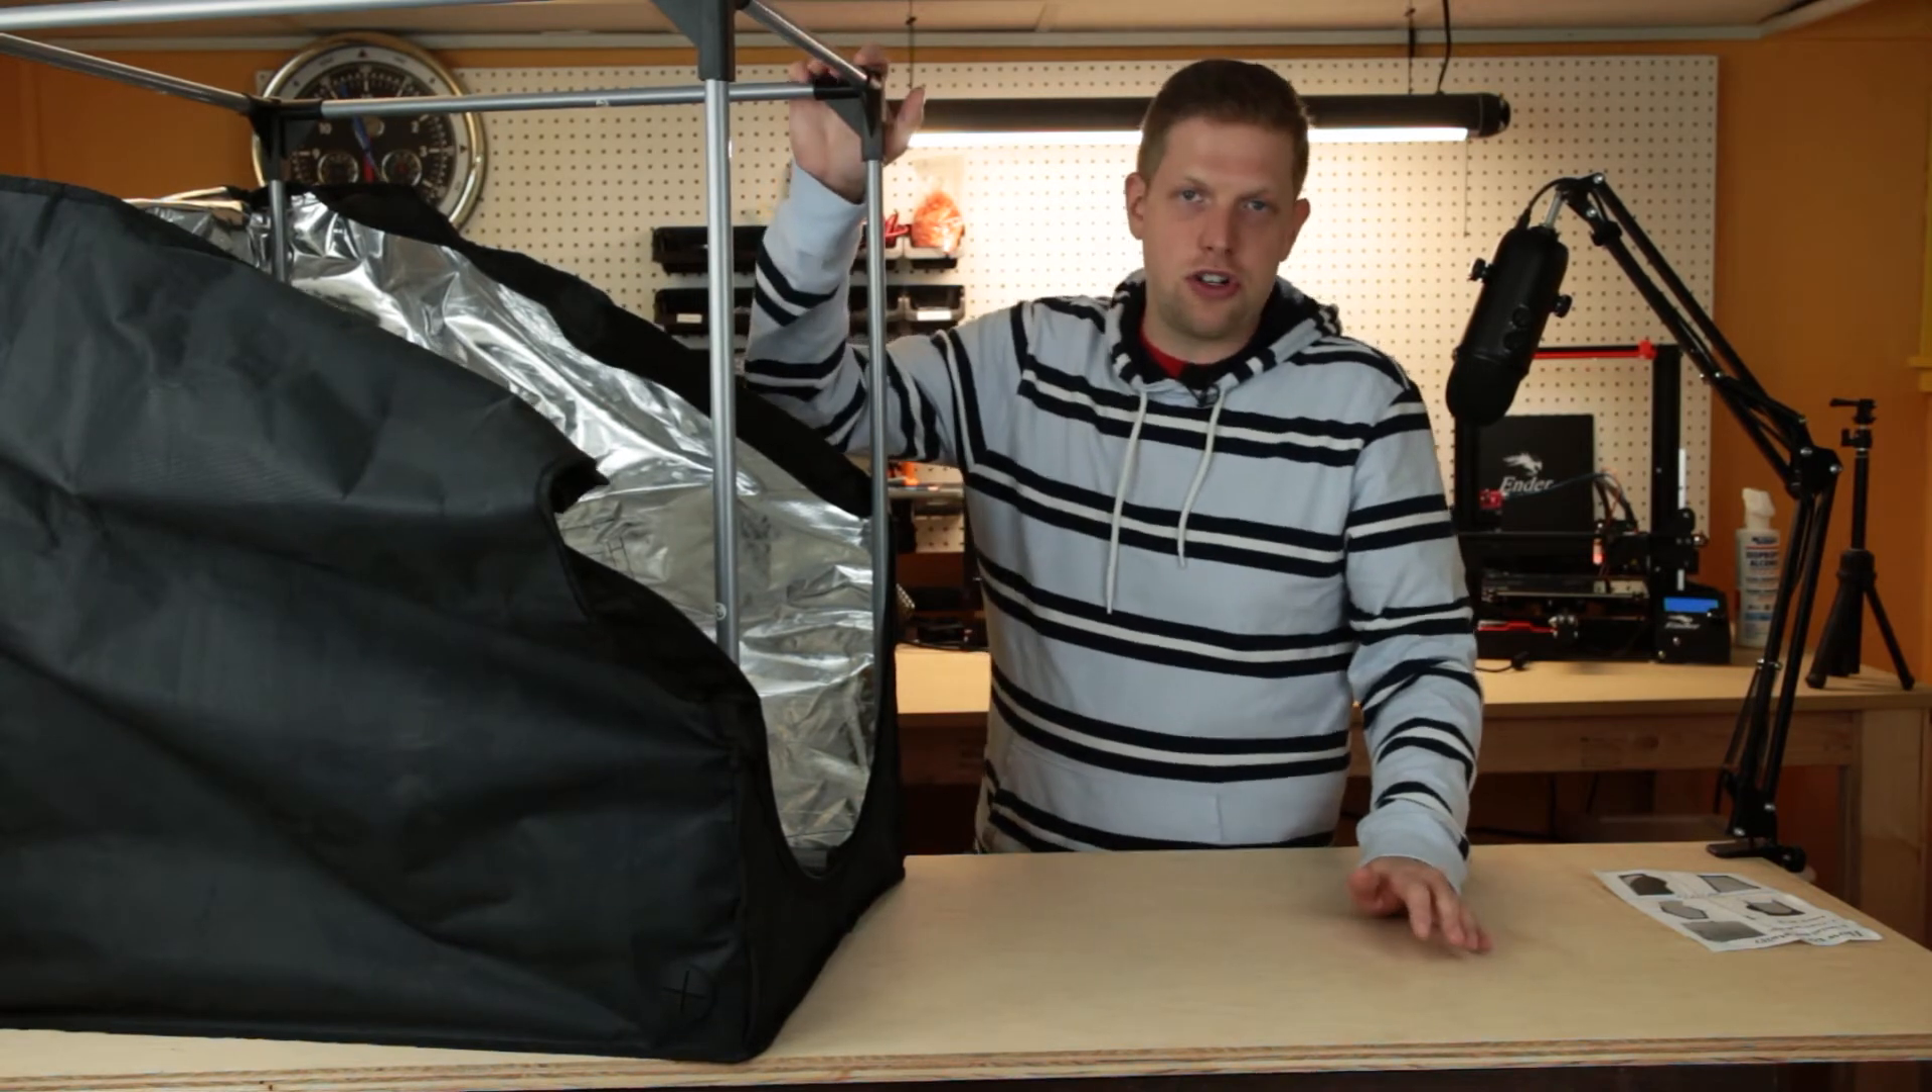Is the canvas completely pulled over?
No.